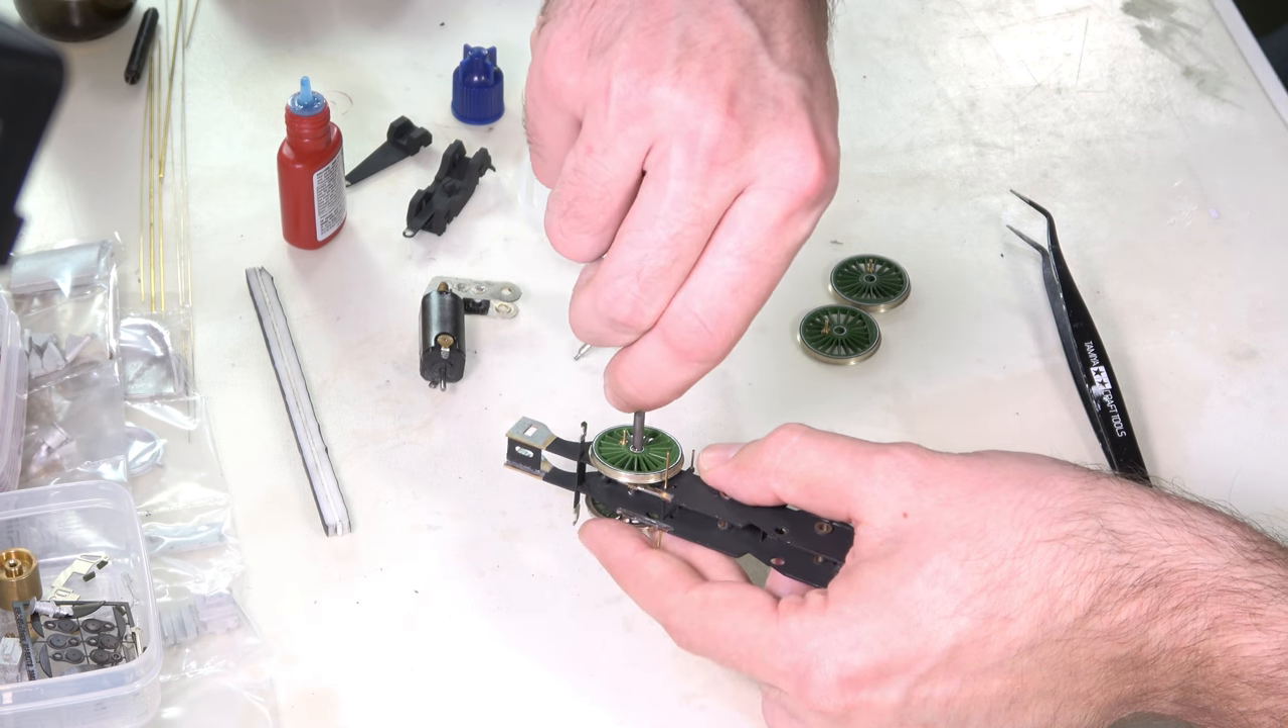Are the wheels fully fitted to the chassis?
No.